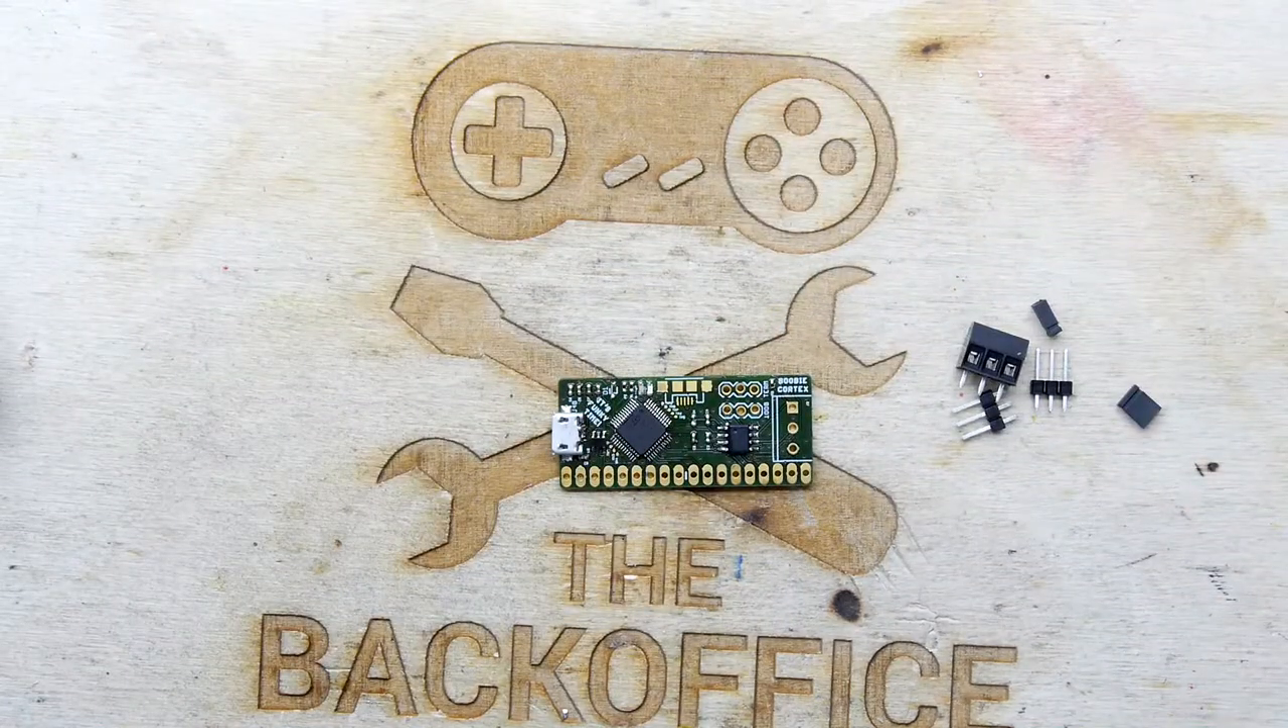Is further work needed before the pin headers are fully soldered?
Yes.